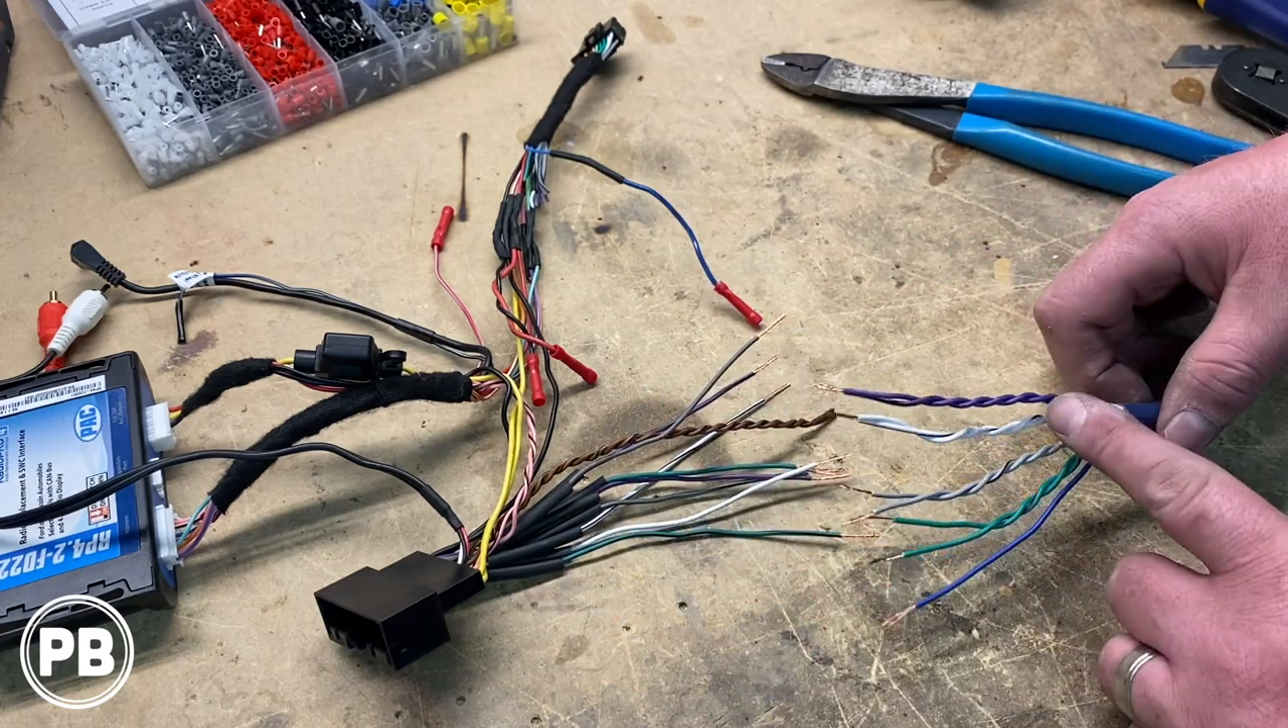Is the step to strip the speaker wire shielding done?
Yes.